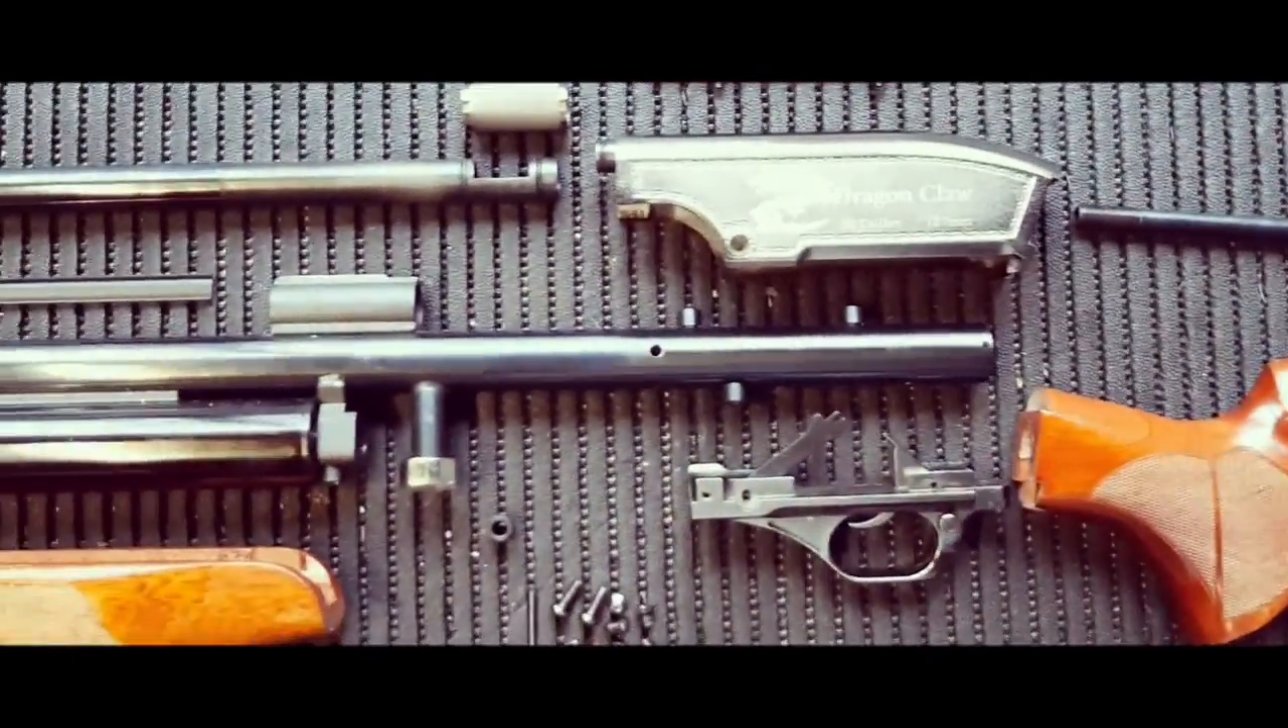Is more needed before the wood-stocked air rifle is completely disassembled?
No.